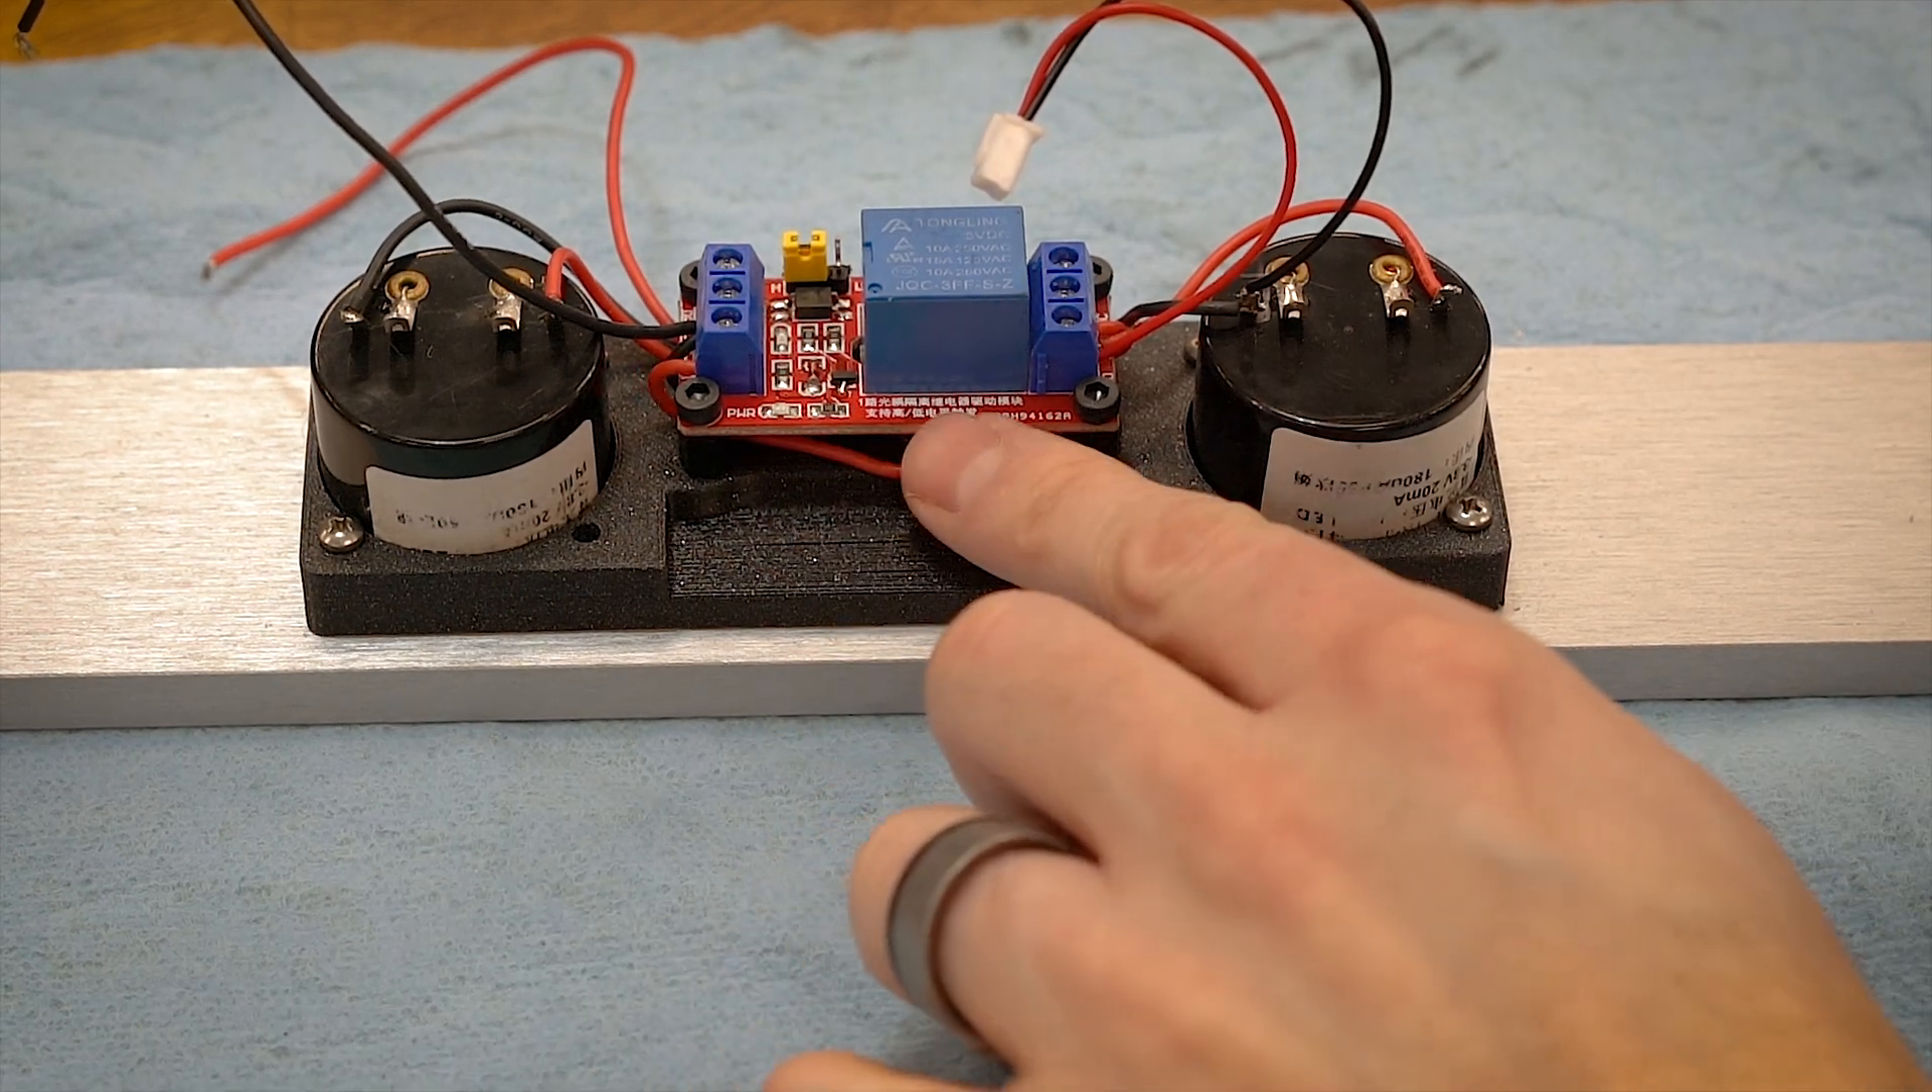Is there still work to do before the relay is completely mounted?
No.